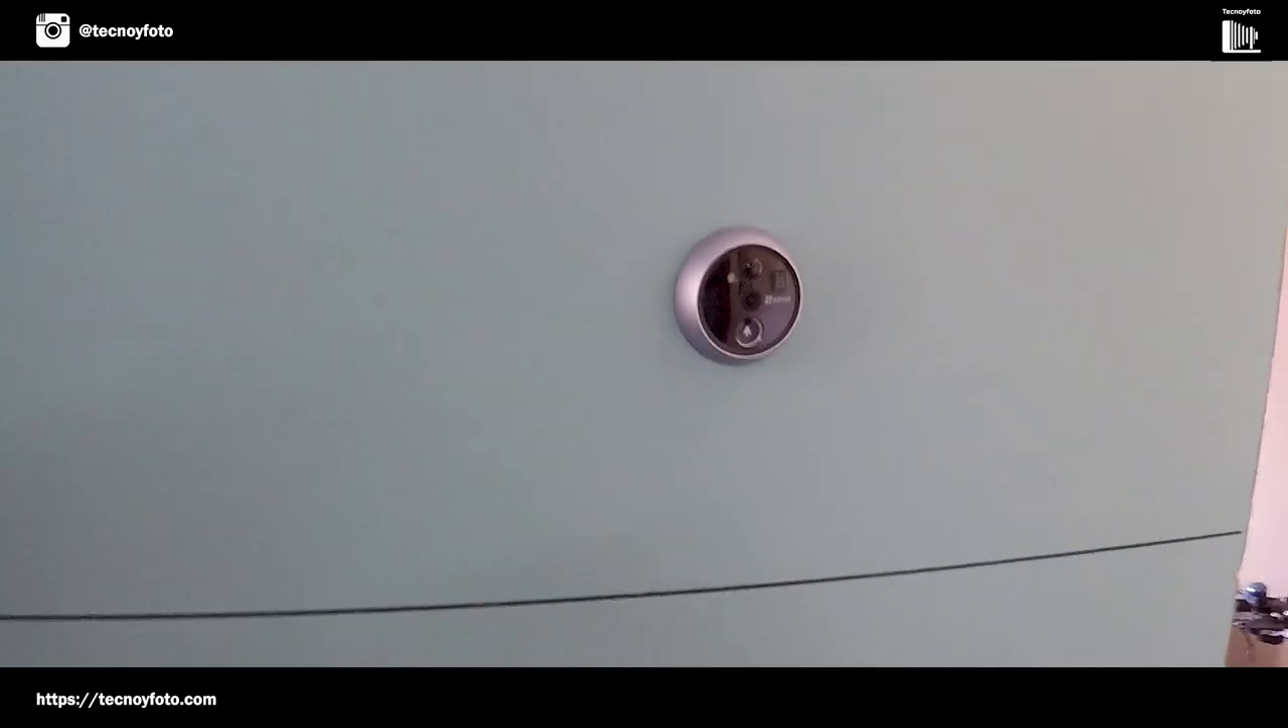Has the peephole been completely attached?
Yes.